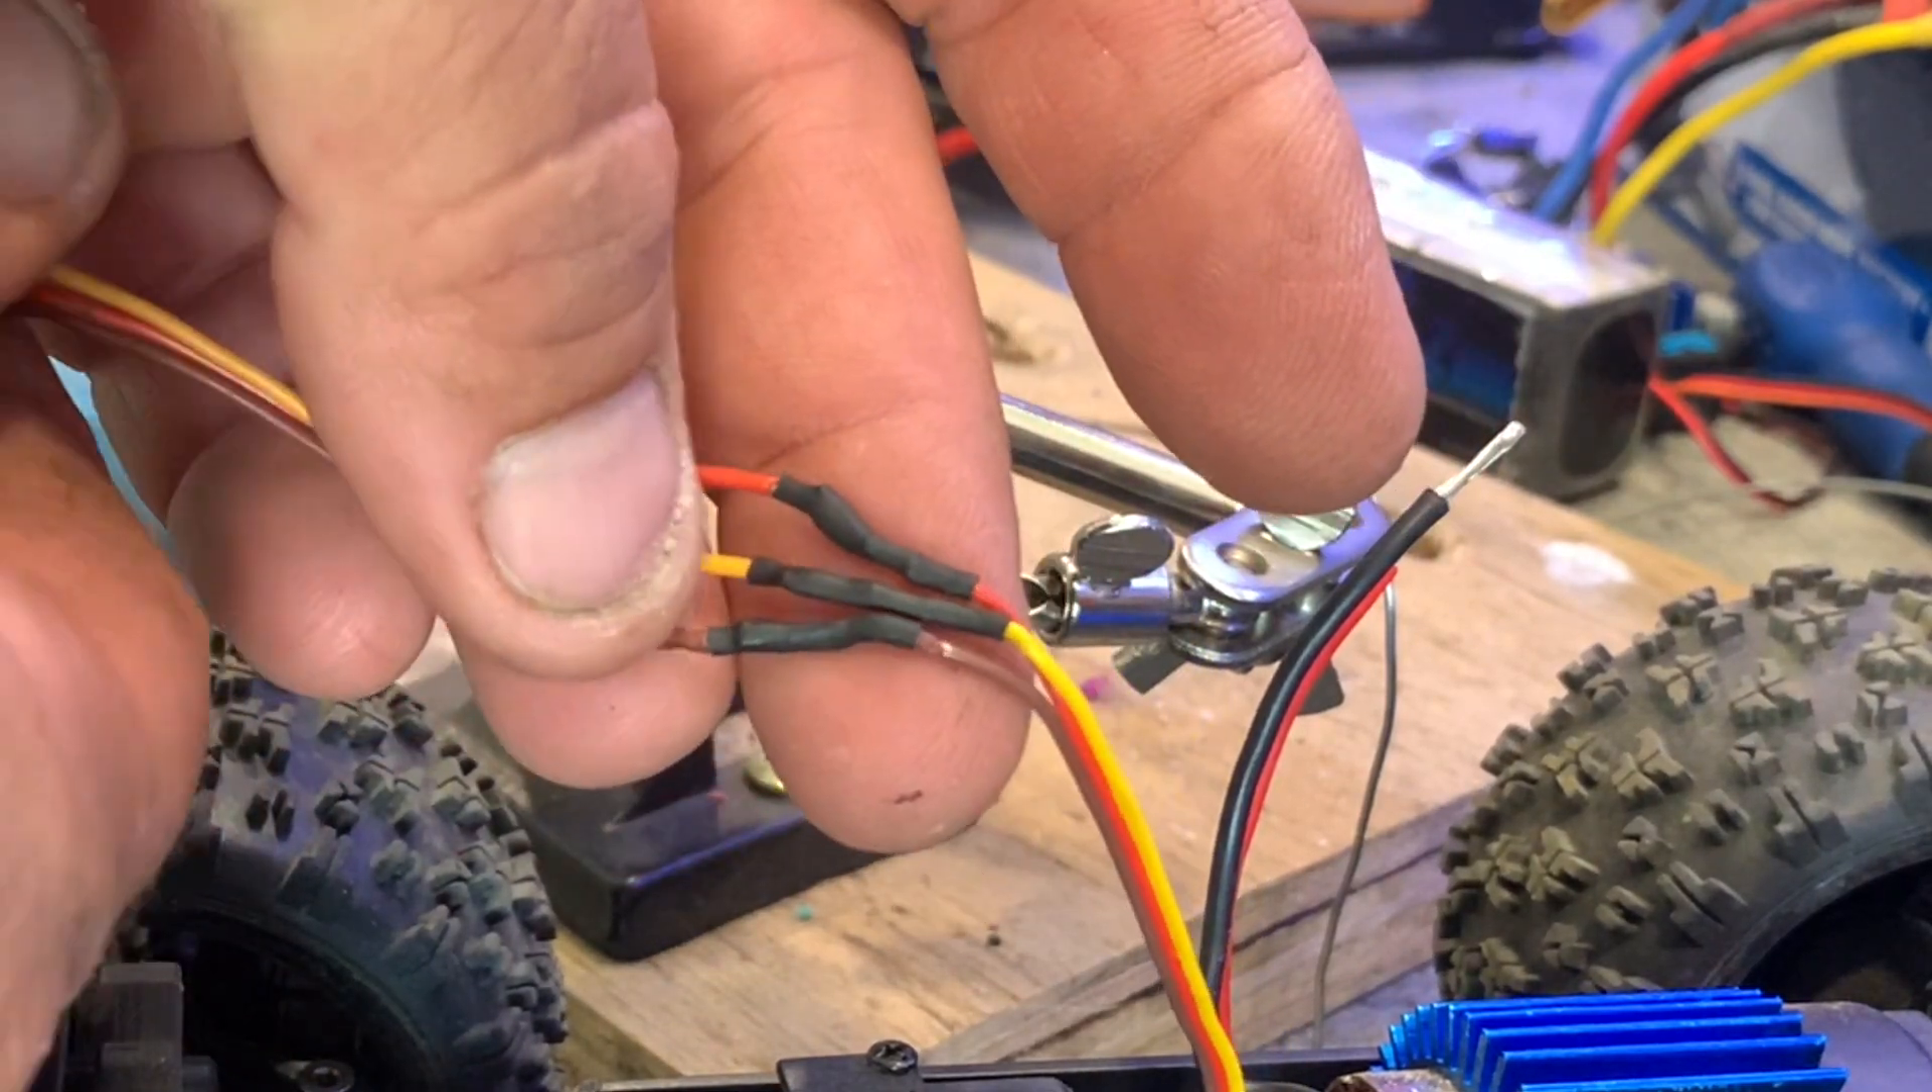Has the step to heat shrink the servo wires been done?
Yes.